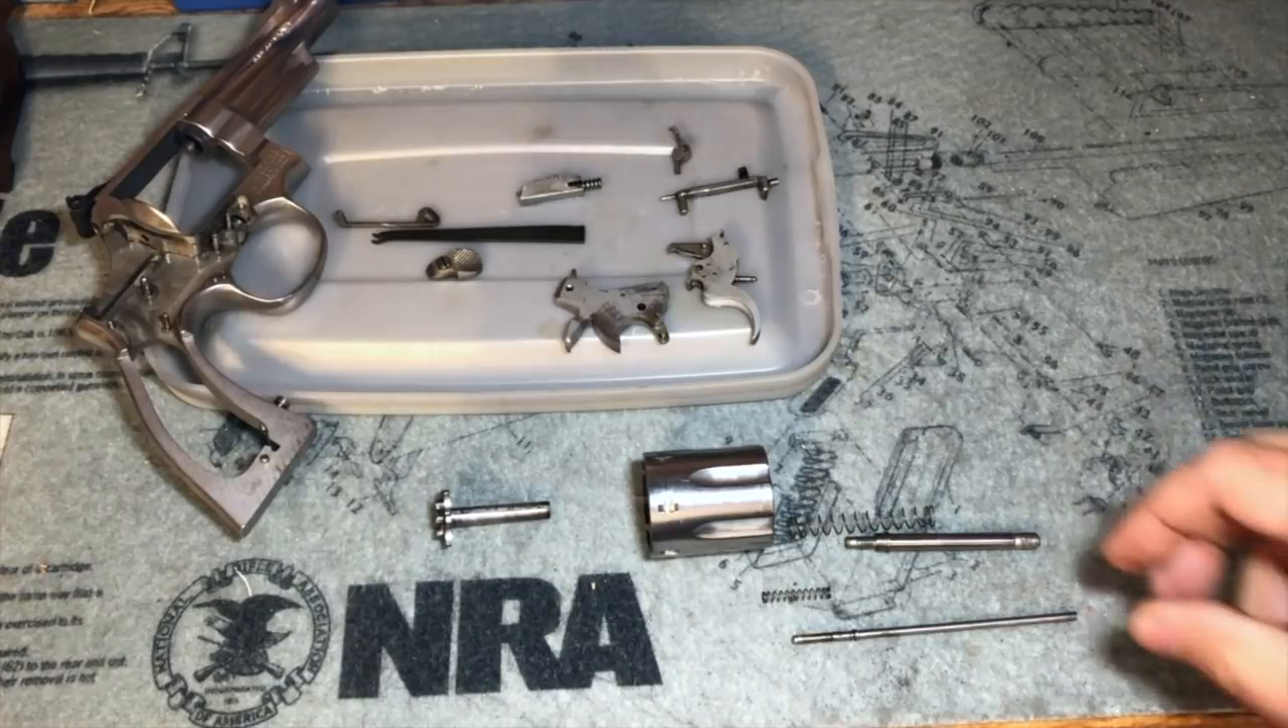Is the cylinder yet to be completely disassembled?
No.